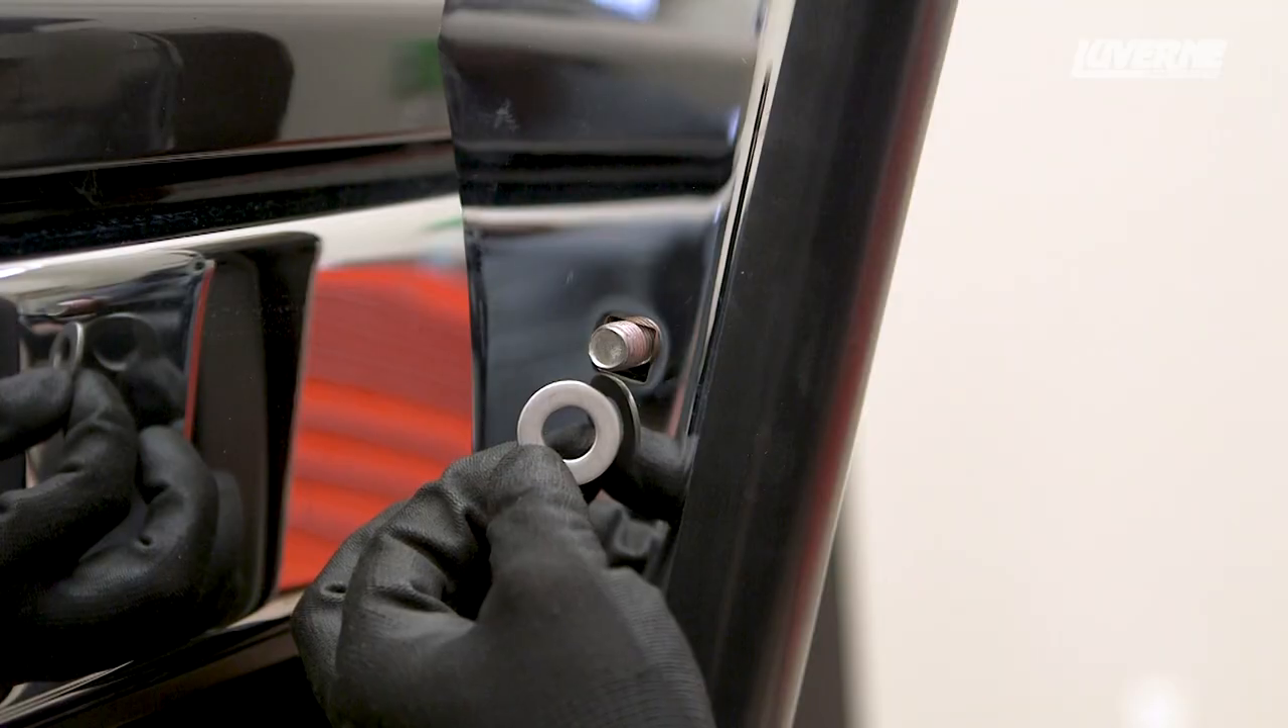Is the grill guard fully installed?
No.